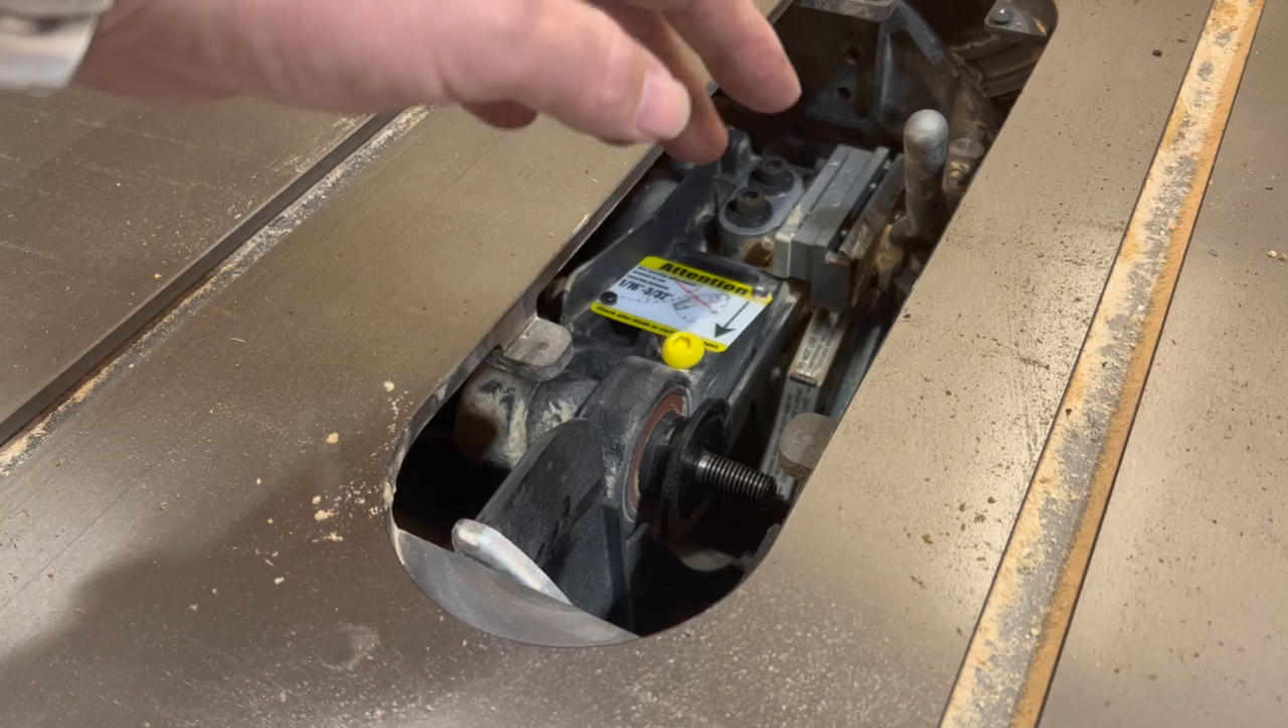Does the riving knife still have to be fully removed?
No.